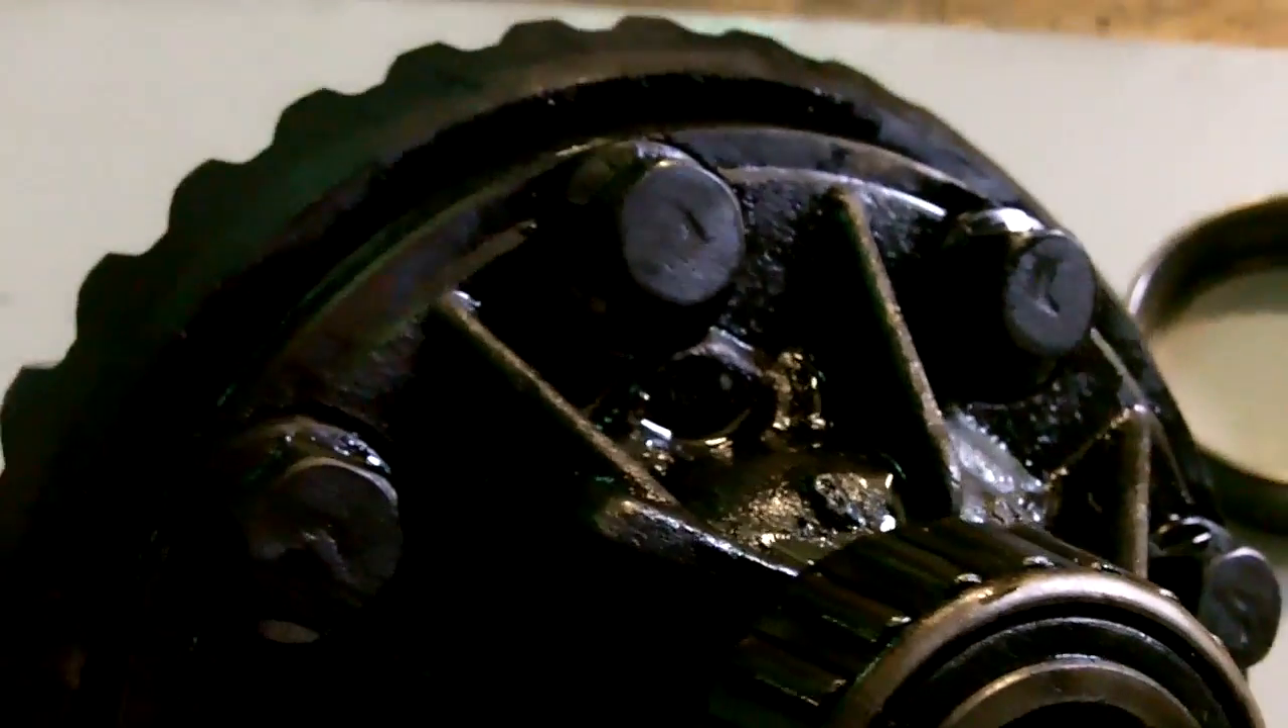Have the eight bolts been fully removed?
No.